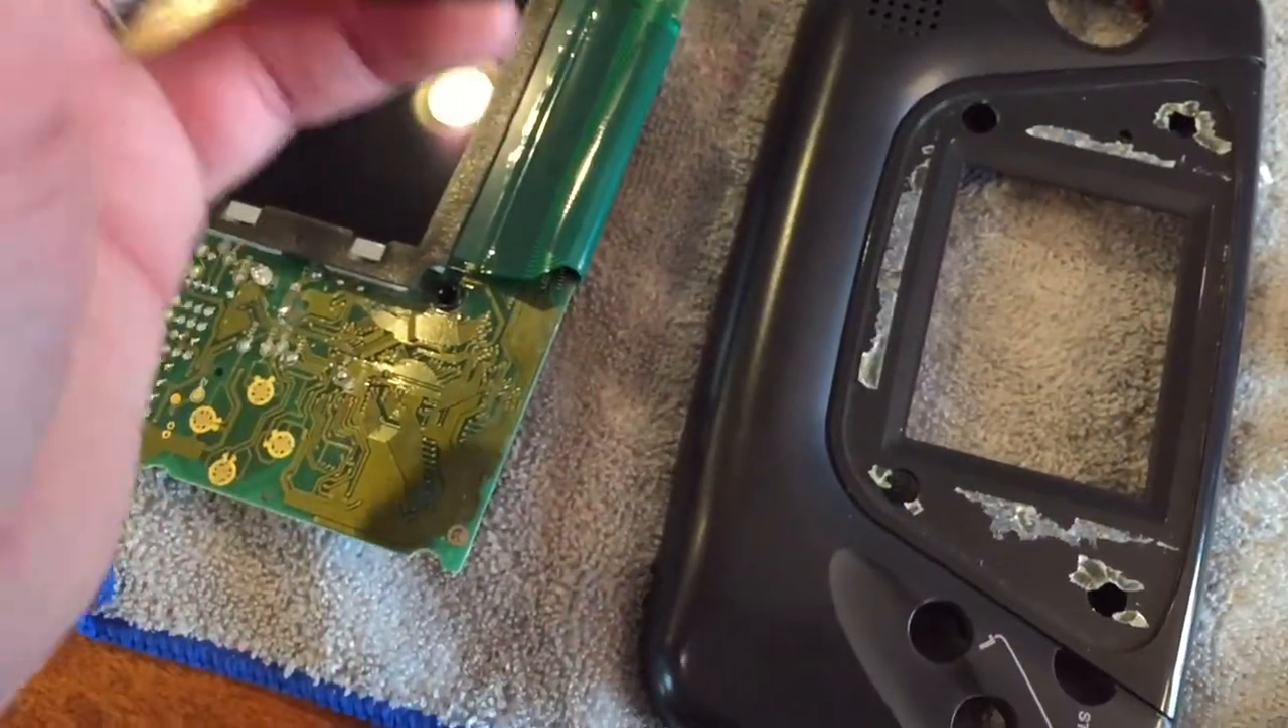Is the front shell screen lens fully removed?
Yes.